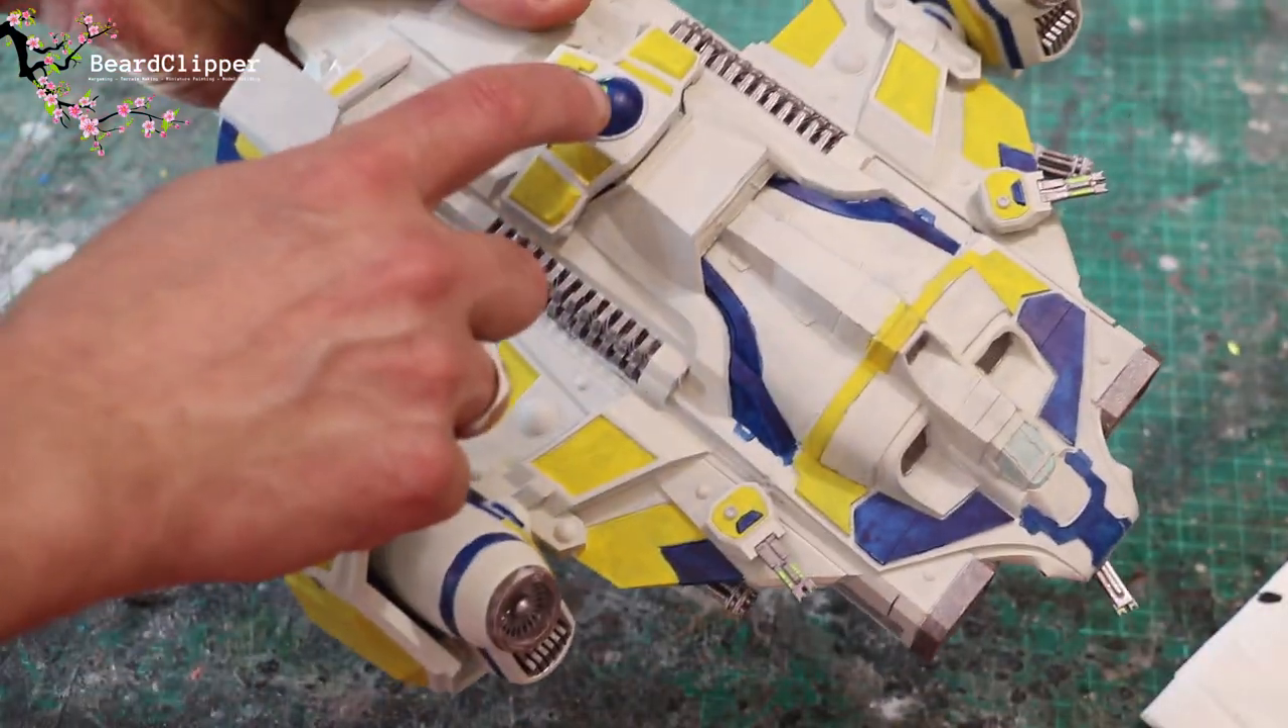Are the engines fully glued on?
Yes.